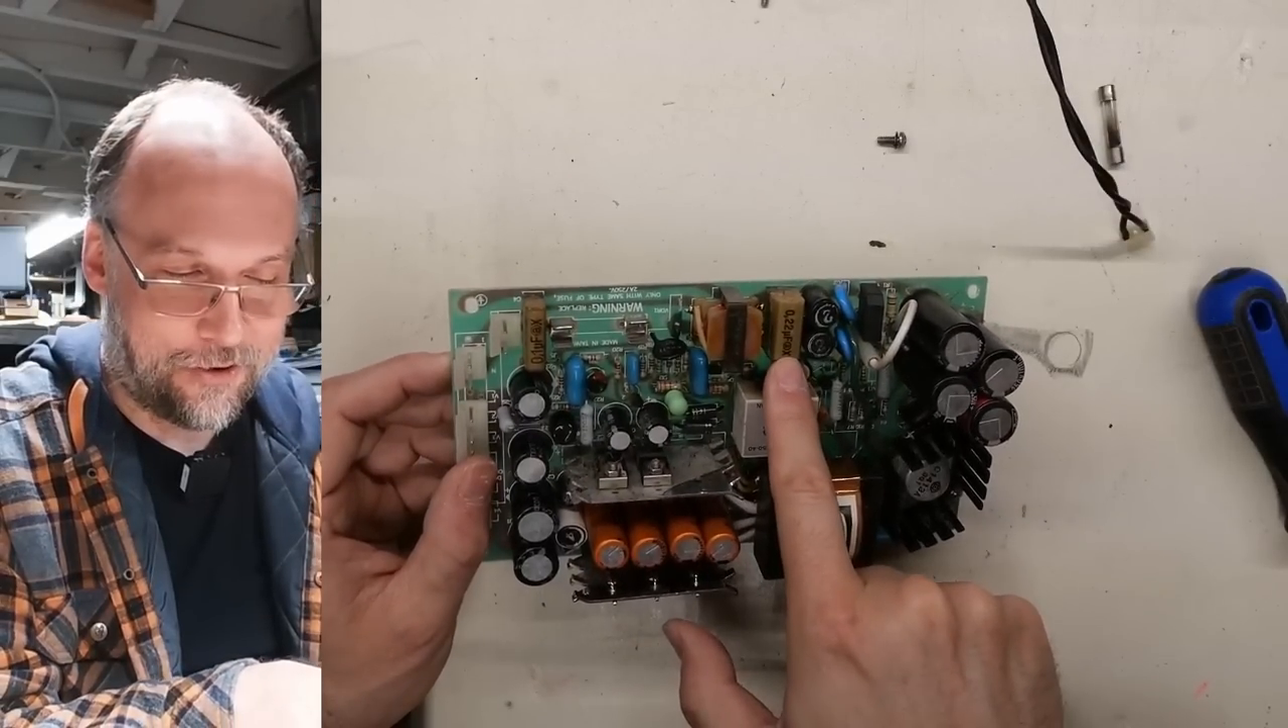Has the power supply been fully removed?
Yes.